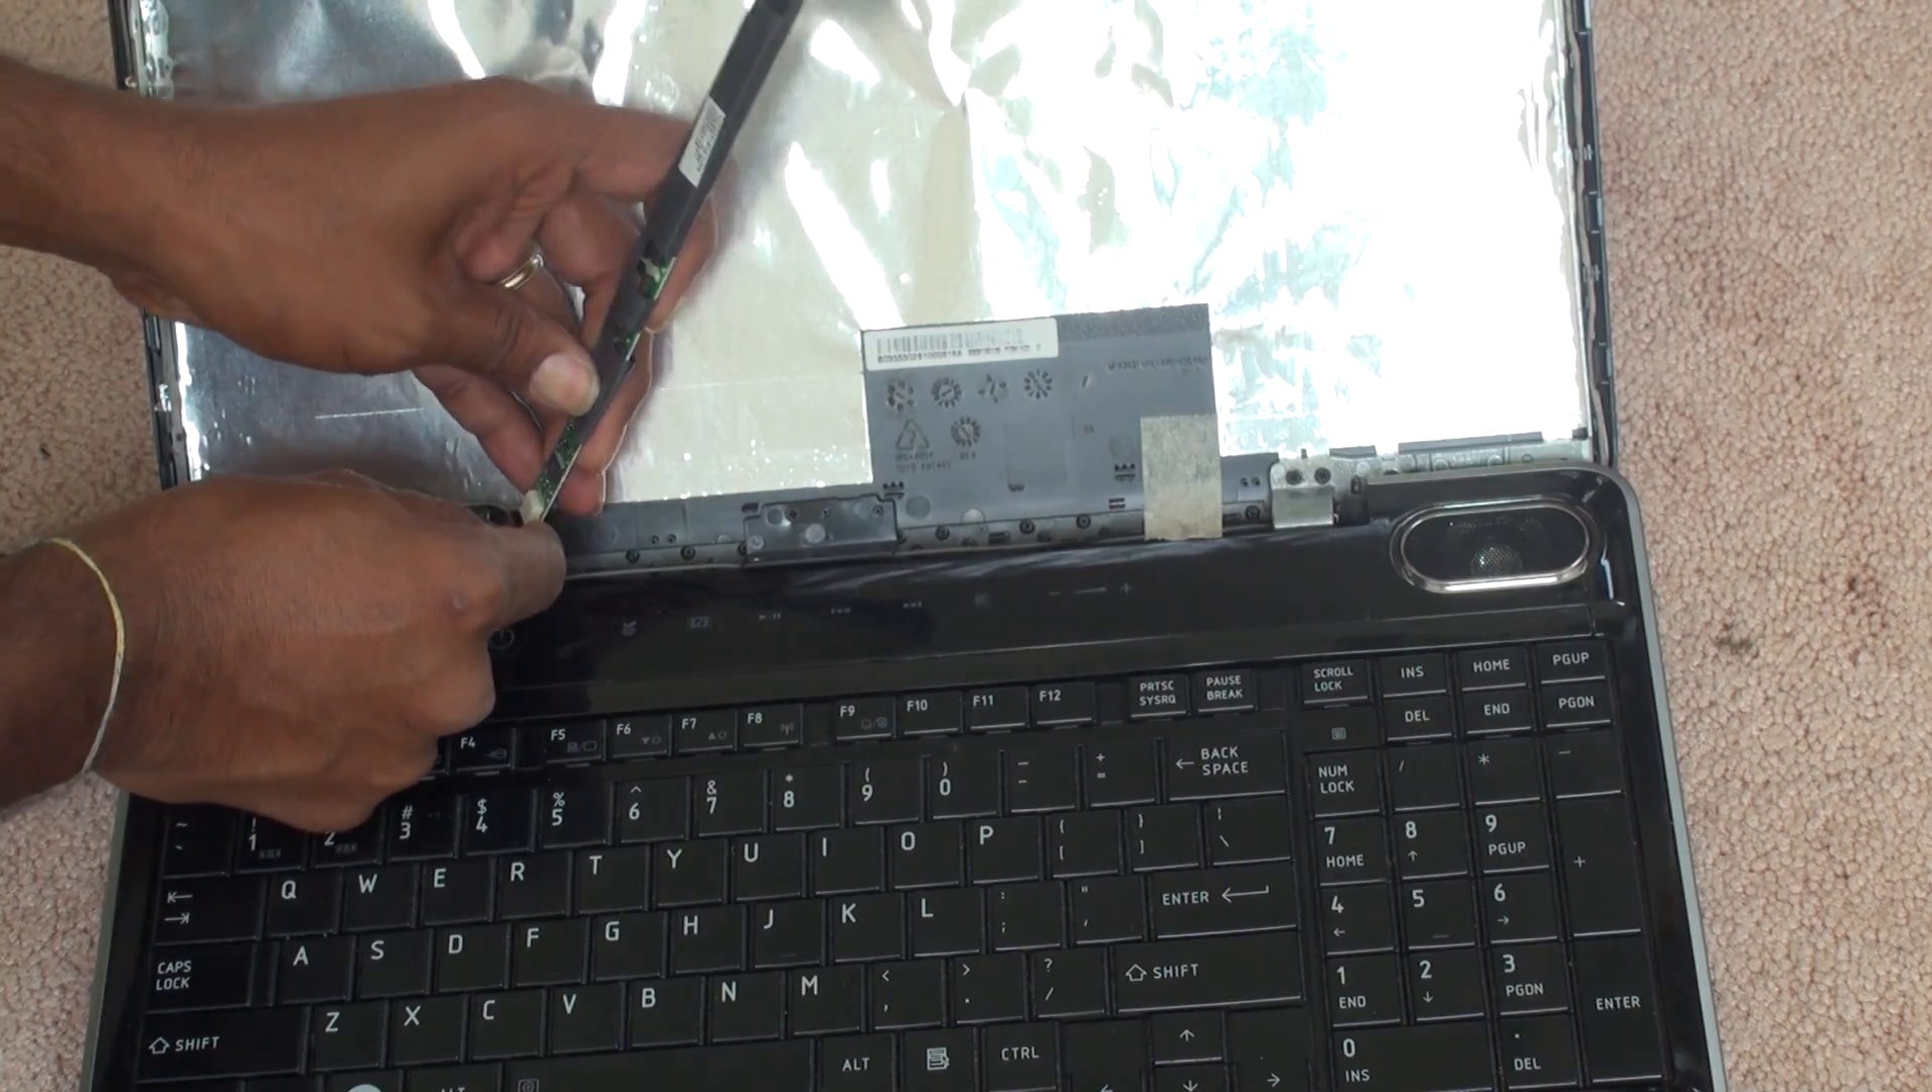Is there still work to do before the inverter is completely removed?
Yes.